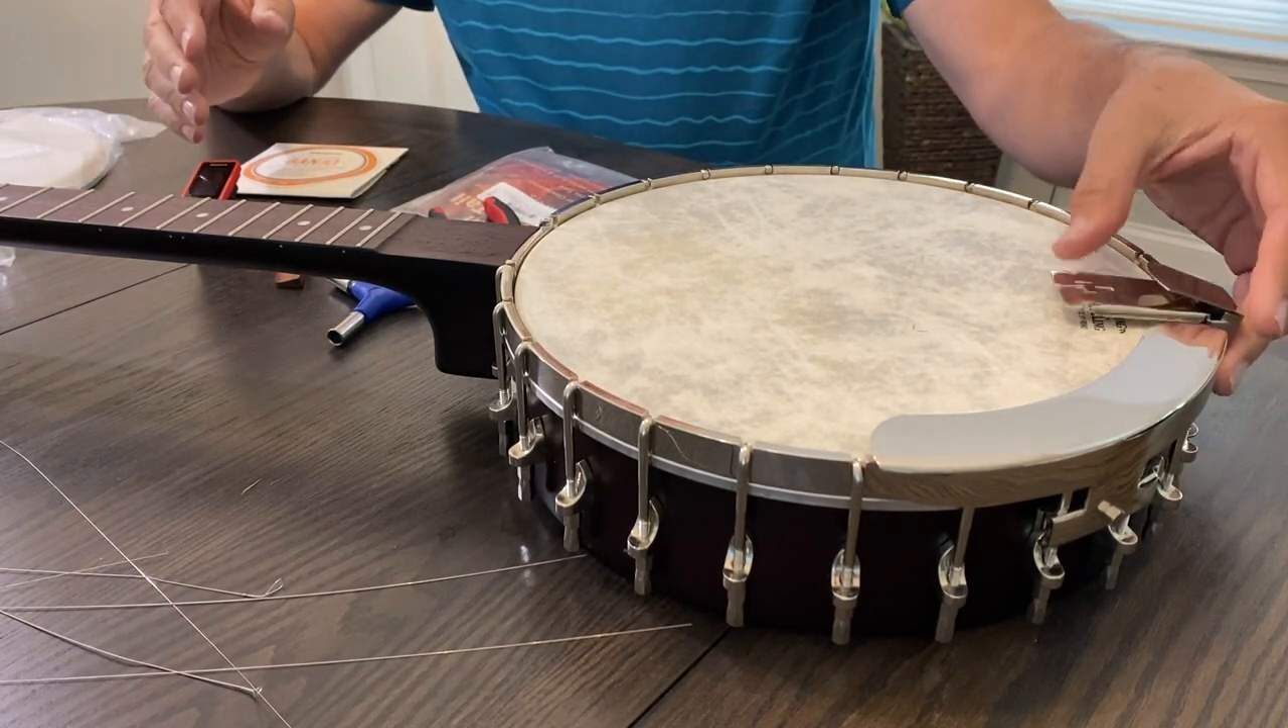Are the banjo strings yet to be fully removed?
No.